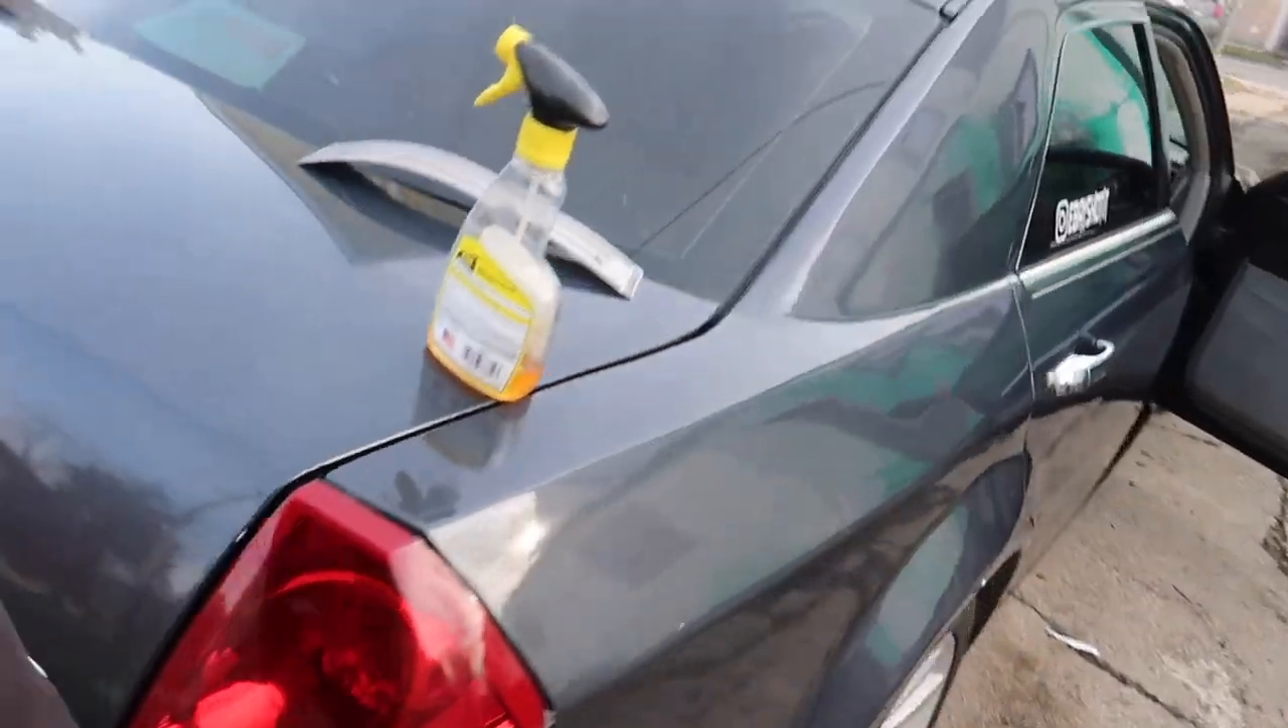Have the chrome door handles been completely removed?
No.